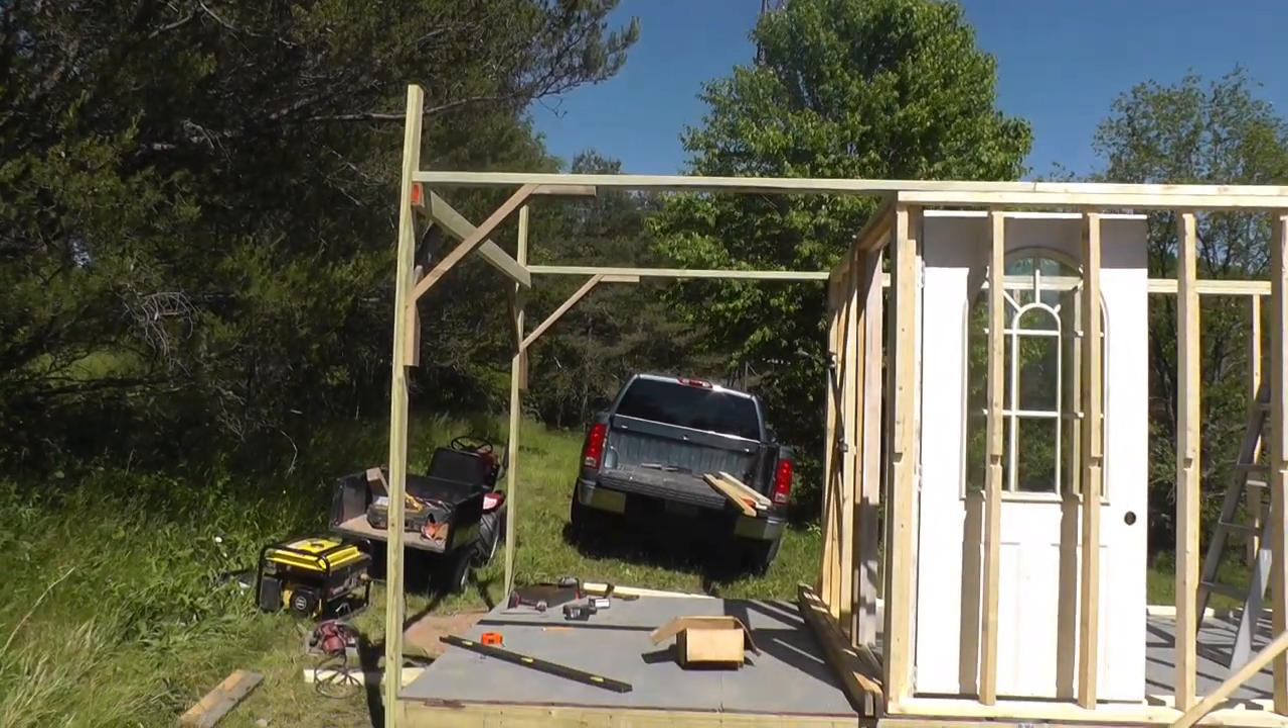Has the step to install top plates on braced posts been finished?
Yes.